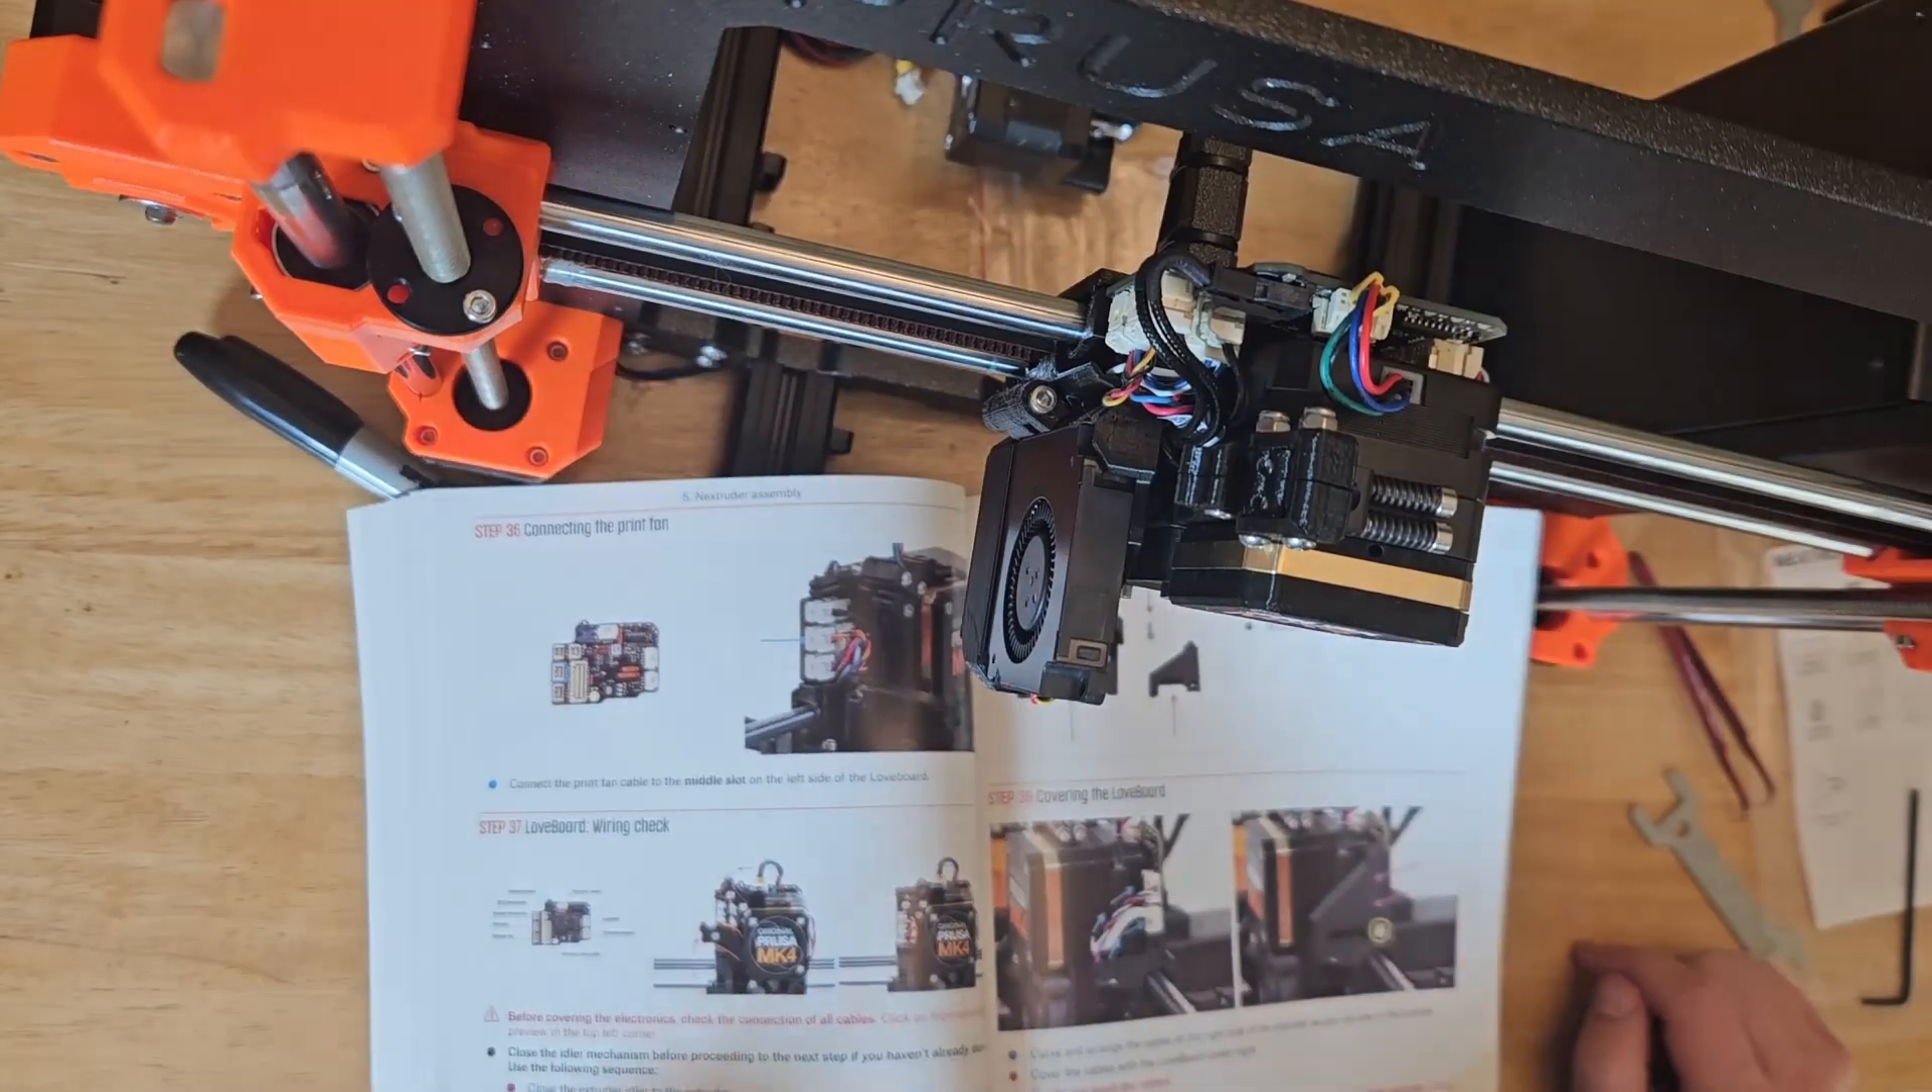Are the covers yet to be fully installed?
Yes.